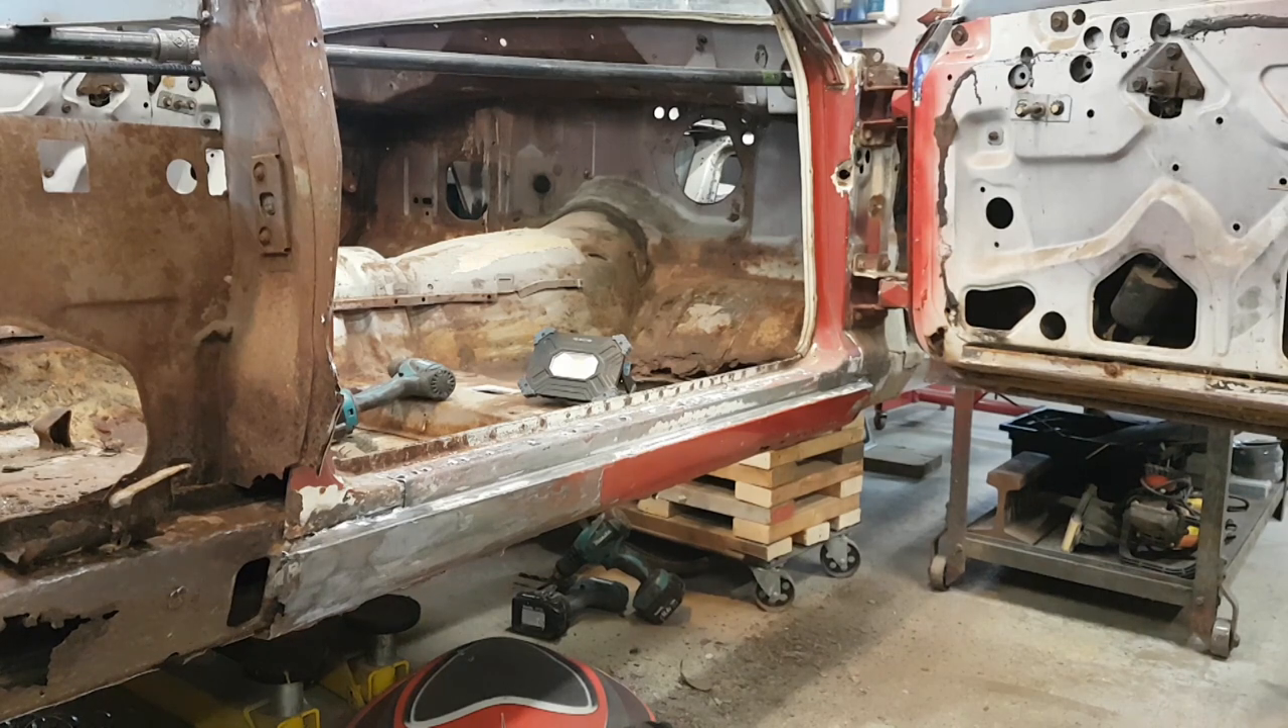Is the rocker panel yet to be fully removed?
Yes.